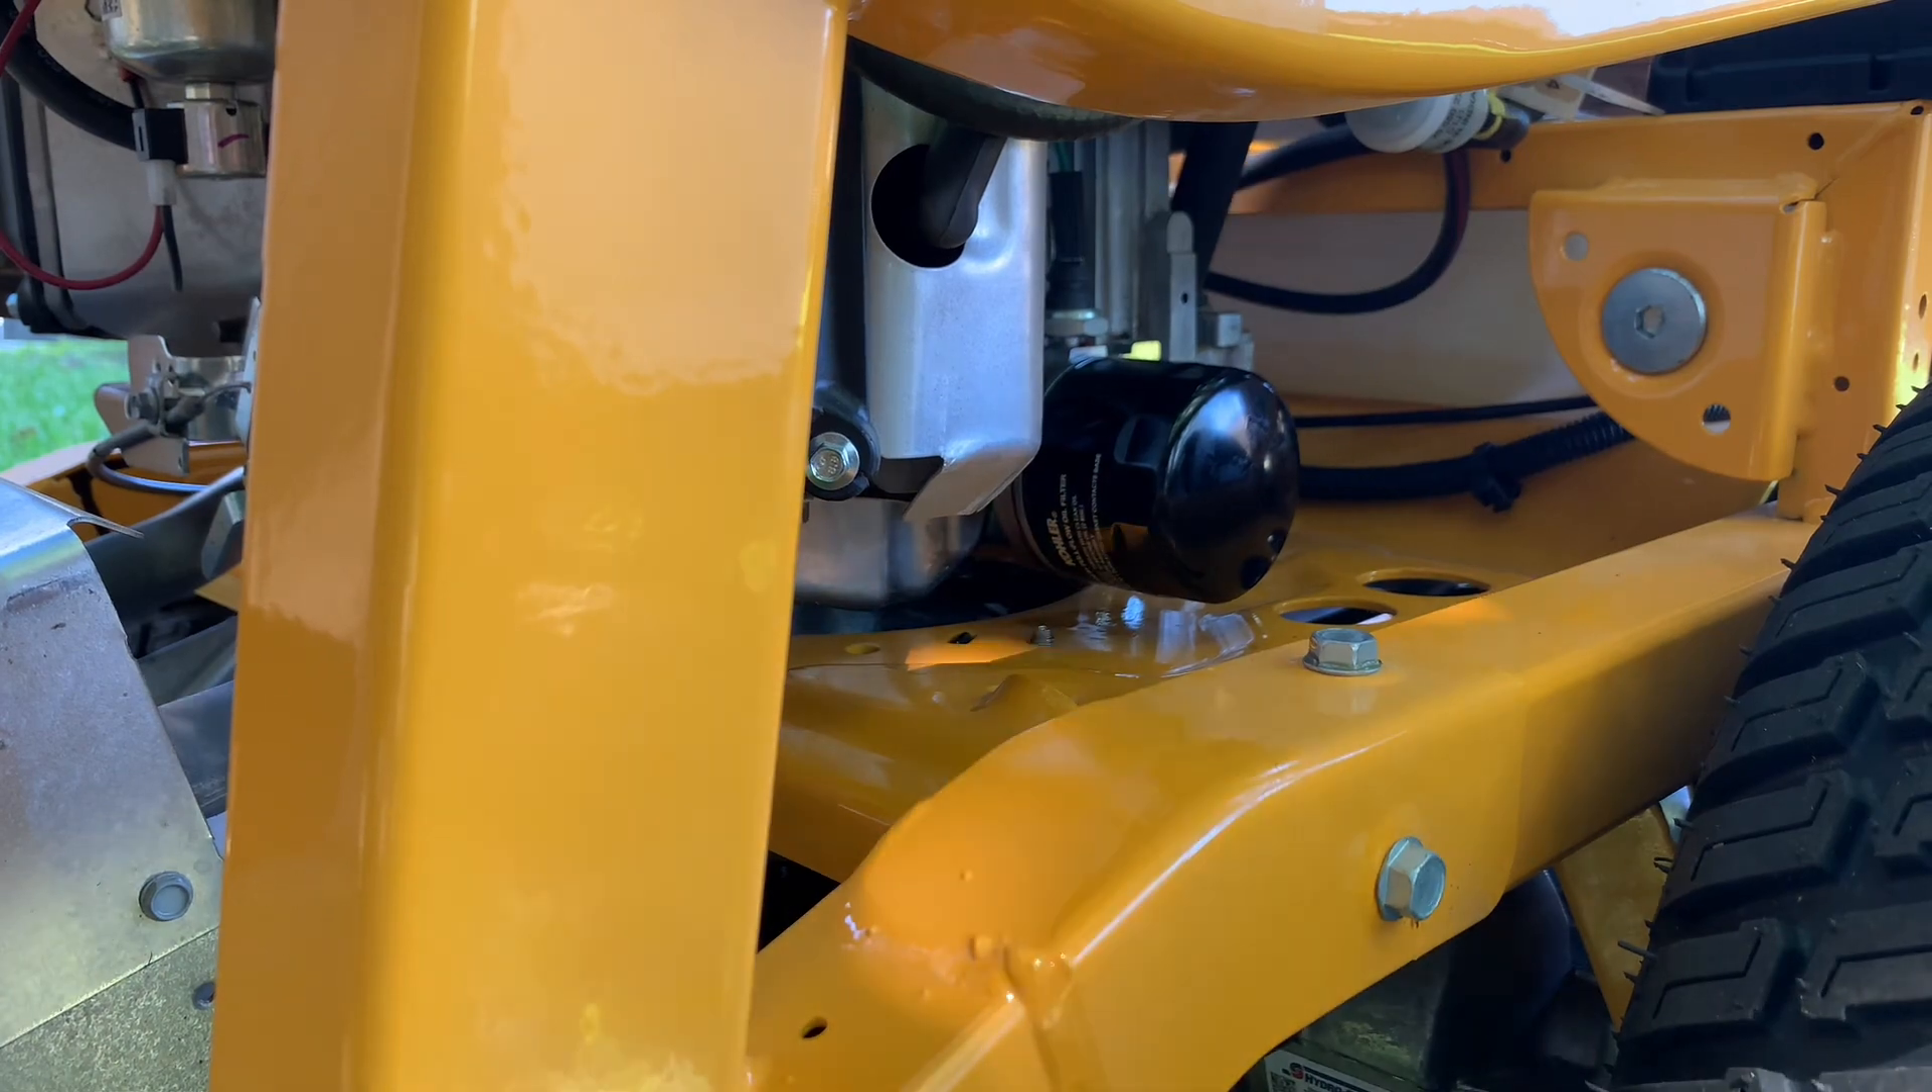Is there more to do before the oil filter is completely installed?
No.